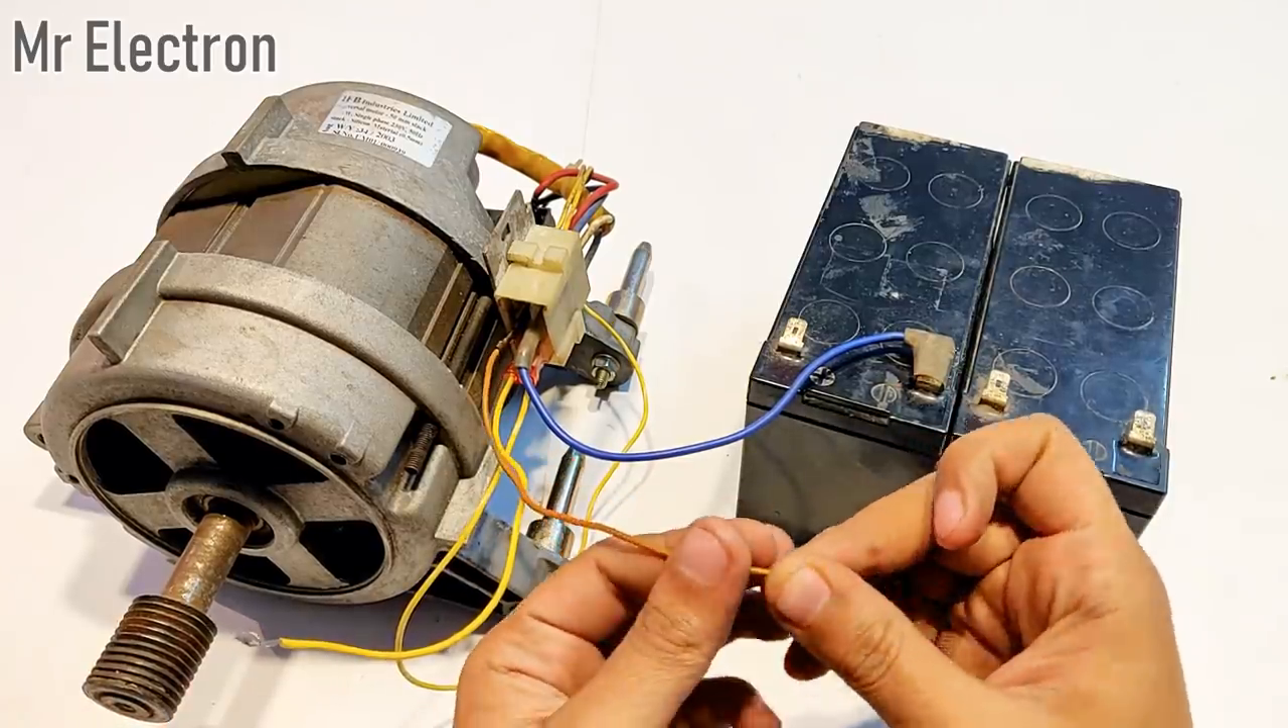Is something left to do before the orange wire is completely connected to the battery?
Yes.